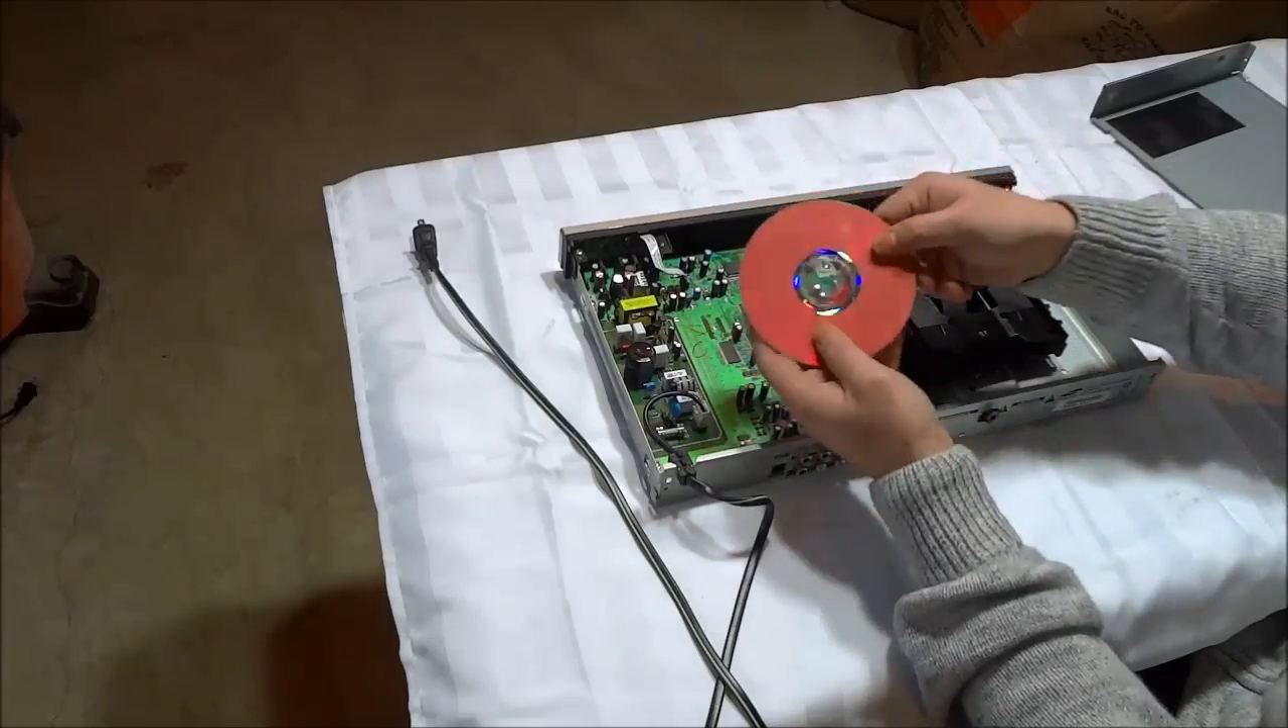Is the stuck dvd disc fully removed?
Yes.